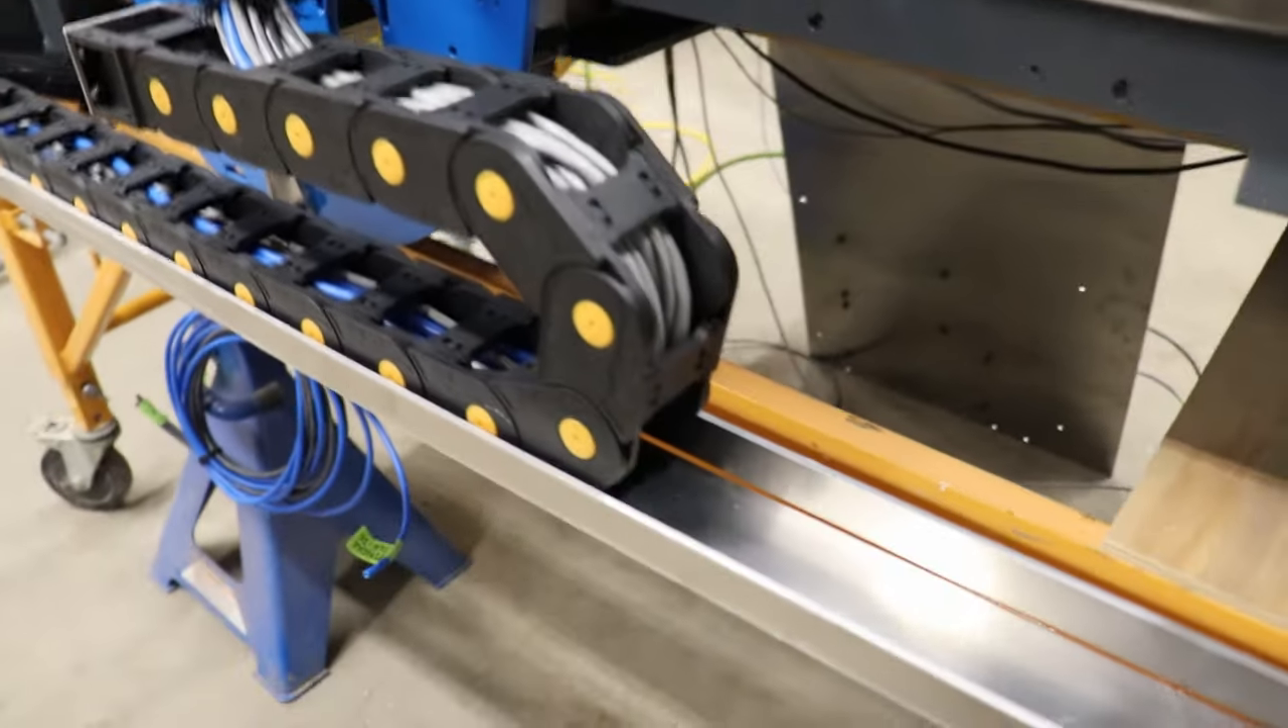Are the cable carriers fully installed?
Yes.